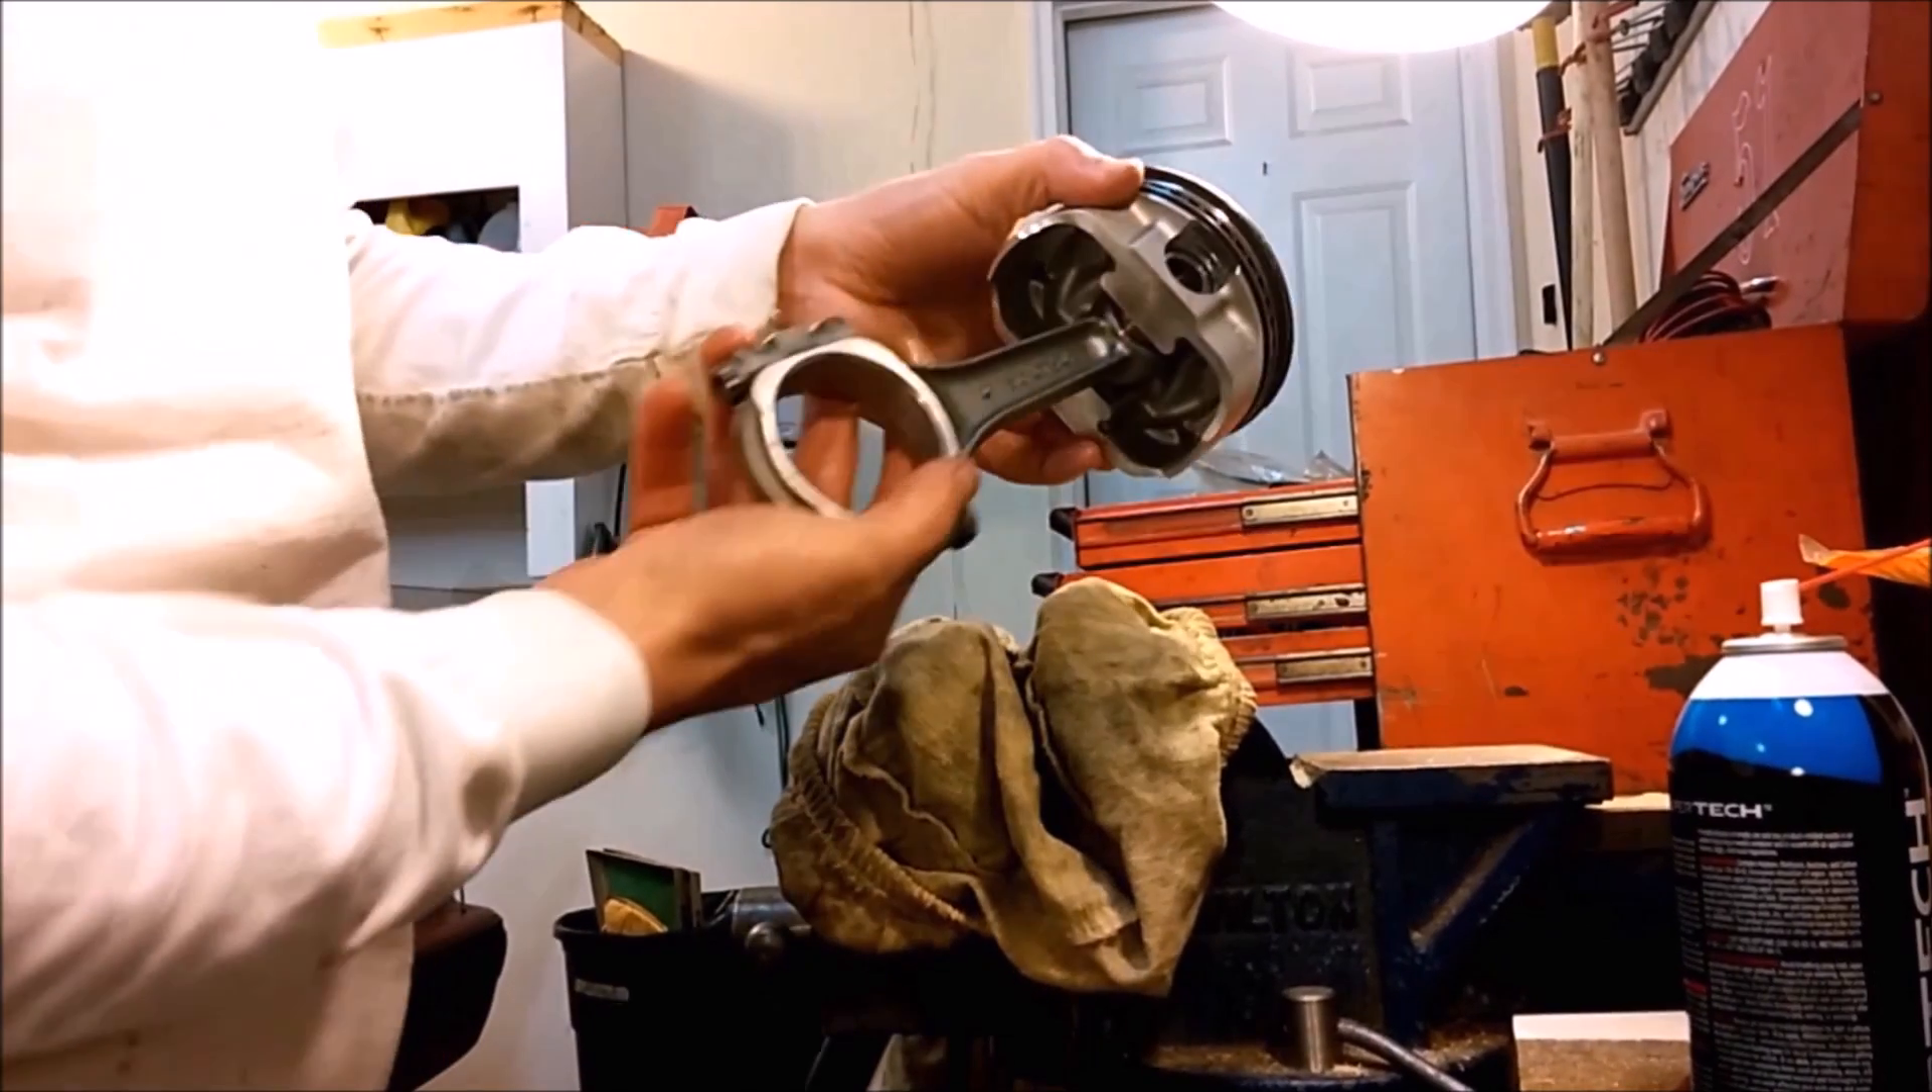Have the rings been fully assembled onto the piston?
Yes.